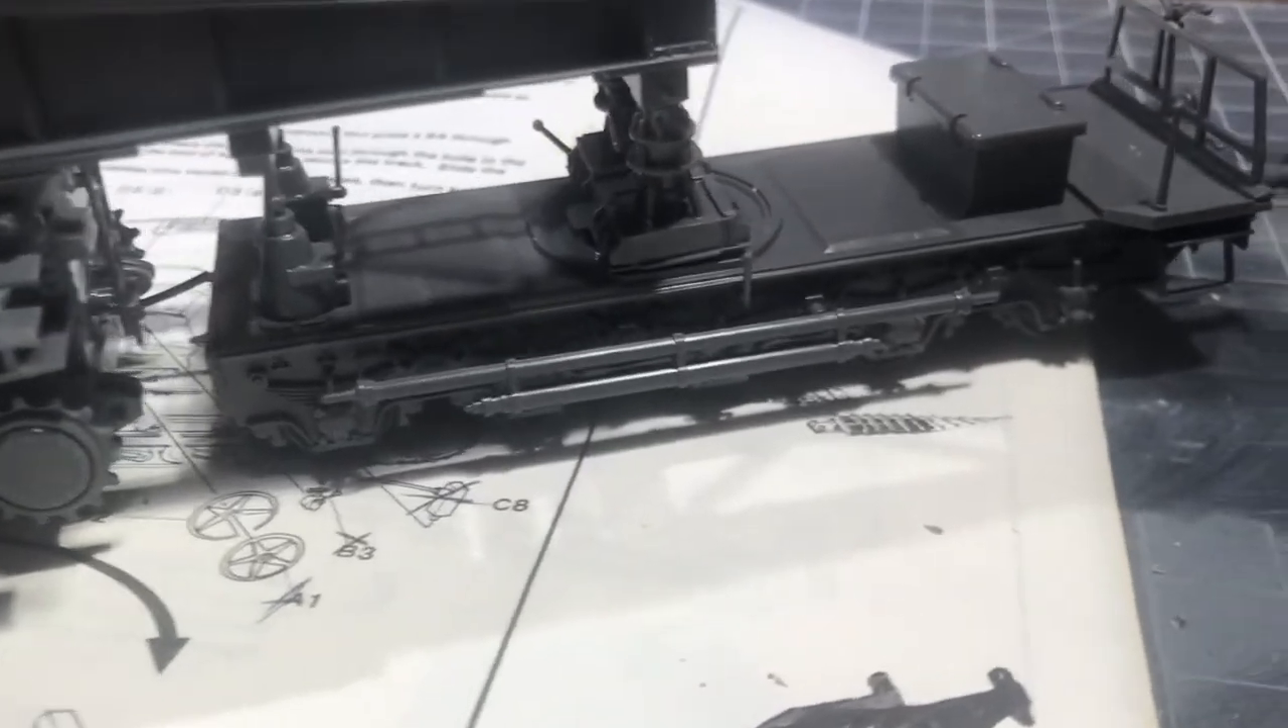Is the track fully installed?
No.